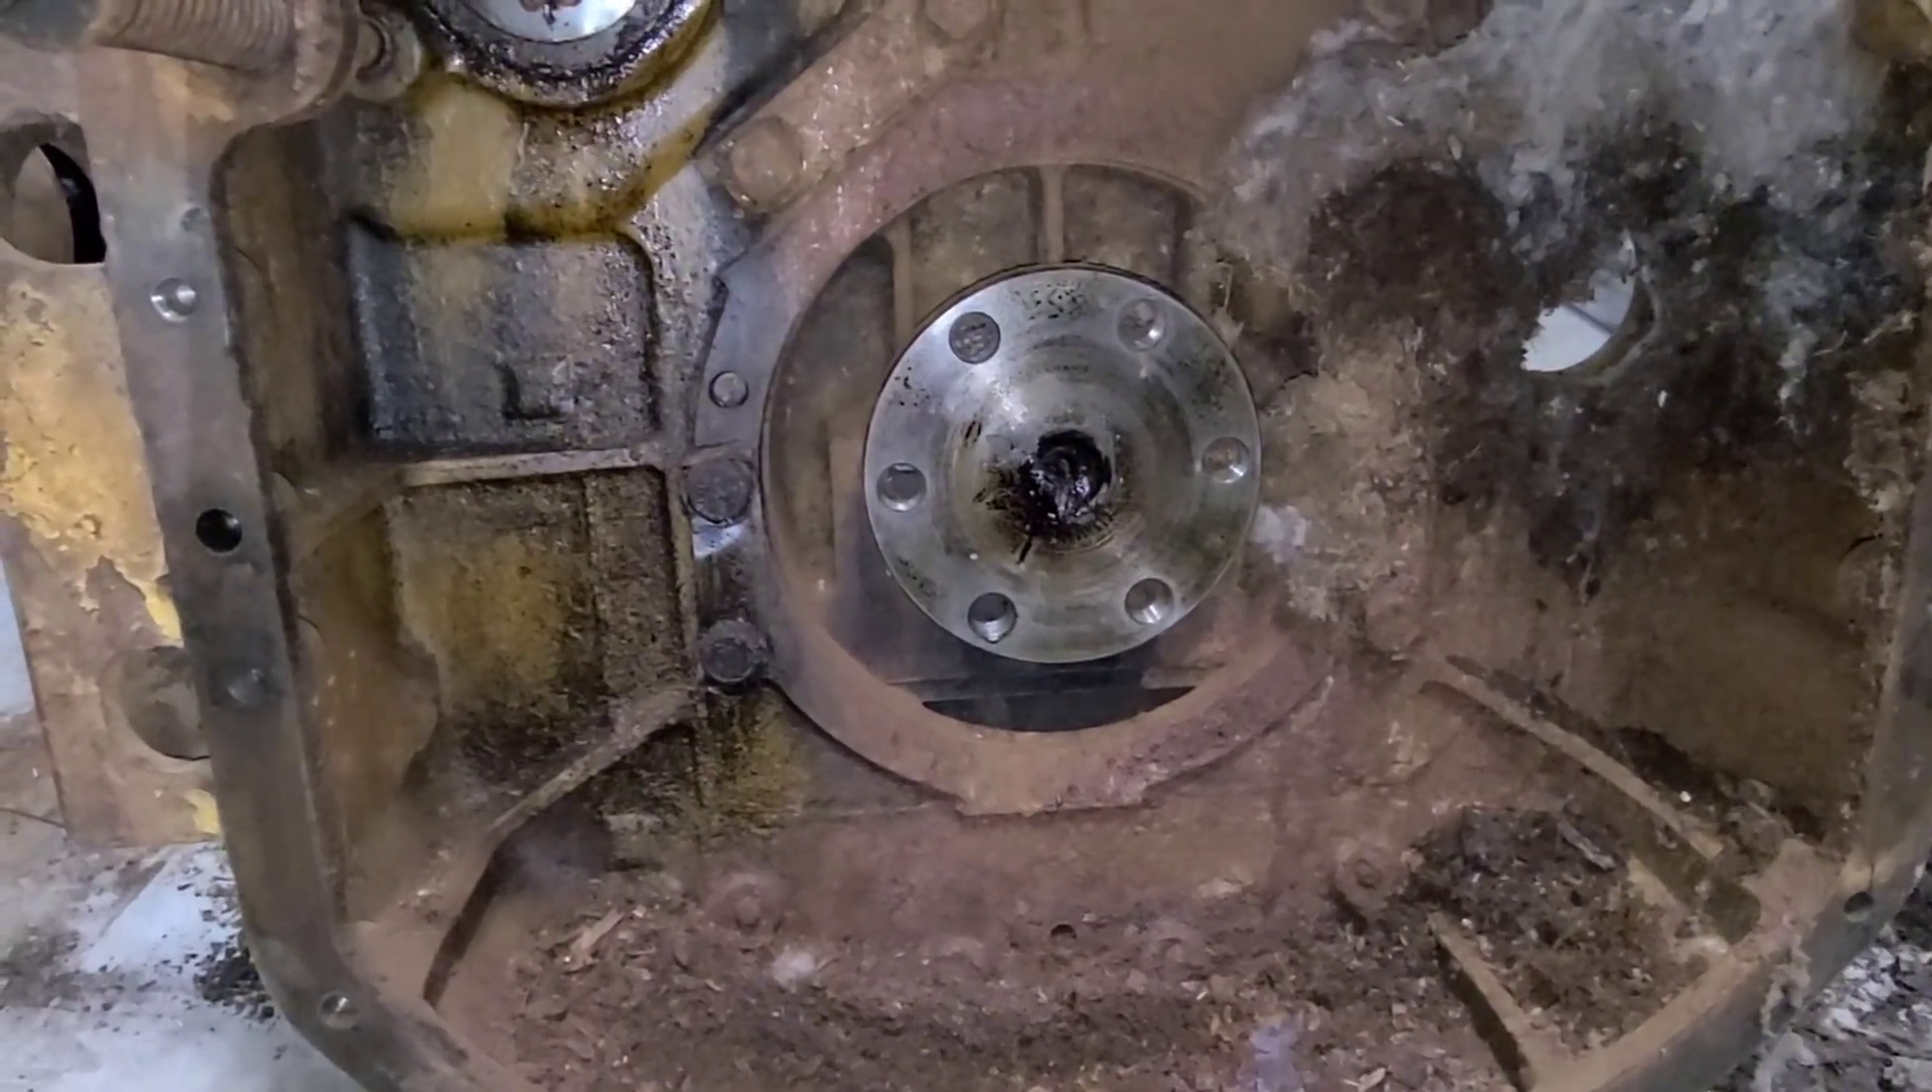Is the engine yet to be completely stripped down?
Yes.